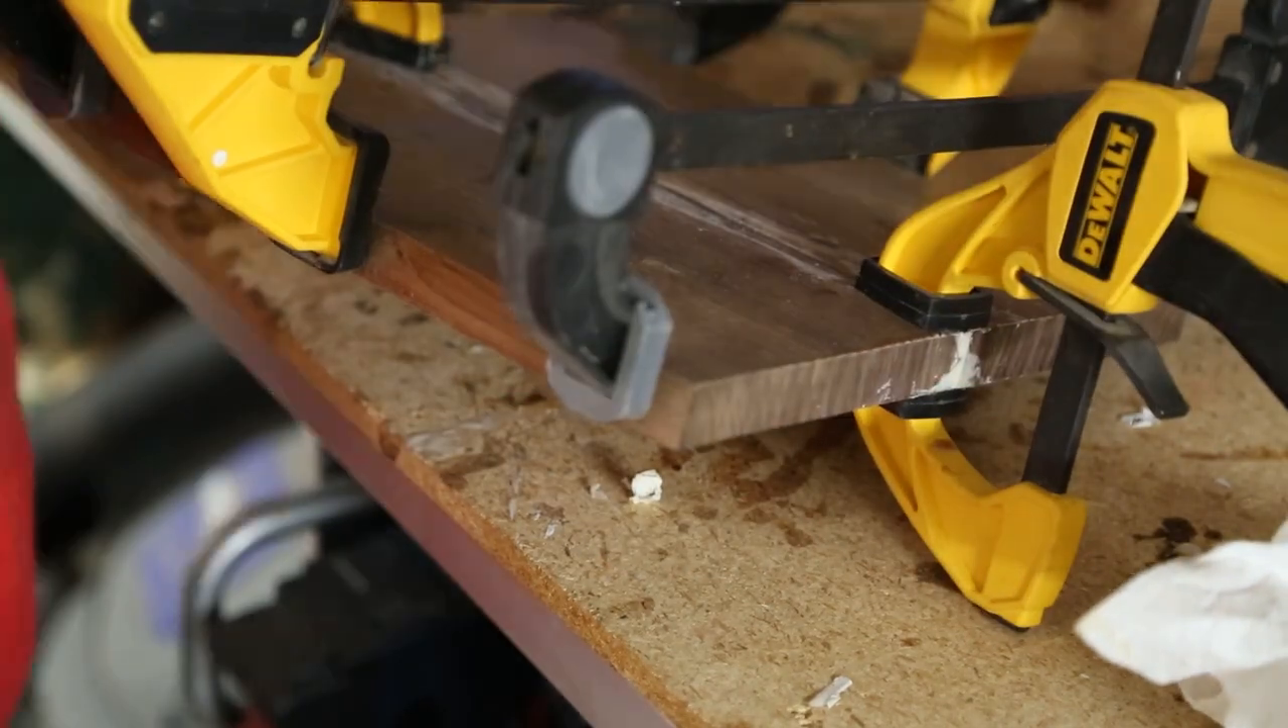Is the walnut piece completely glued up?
Yes.